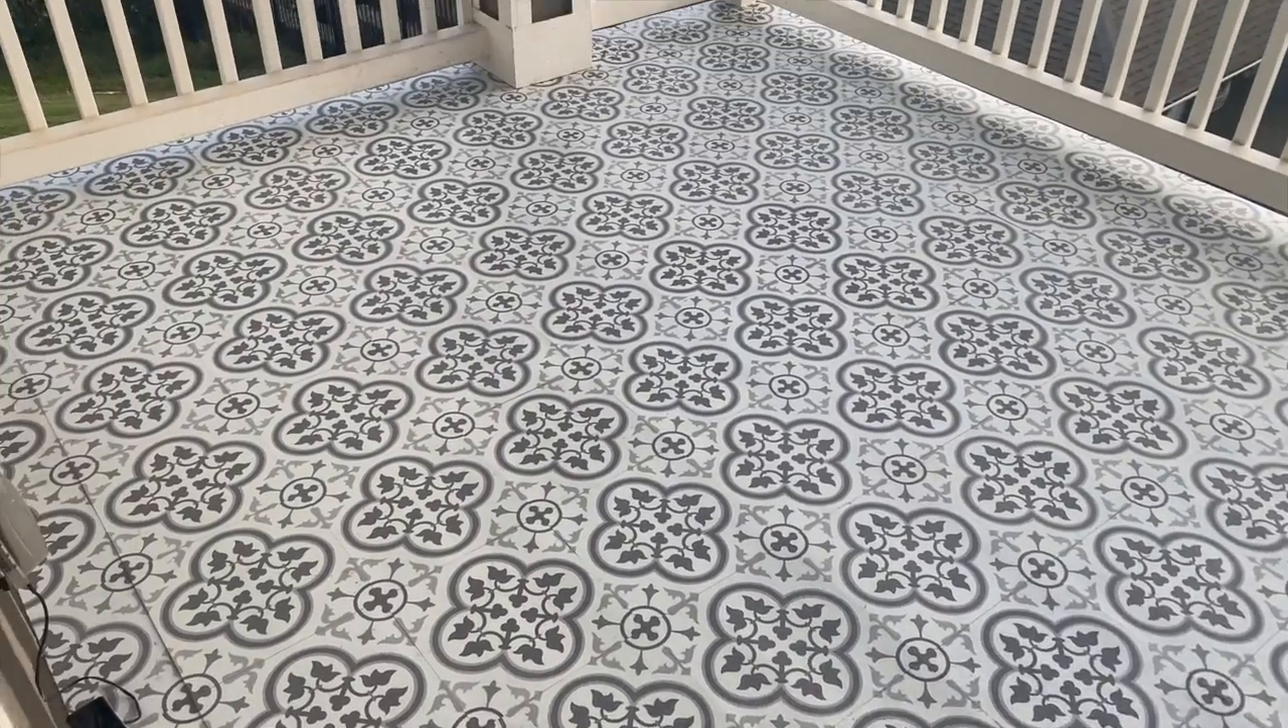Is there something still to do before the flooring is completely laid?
No.